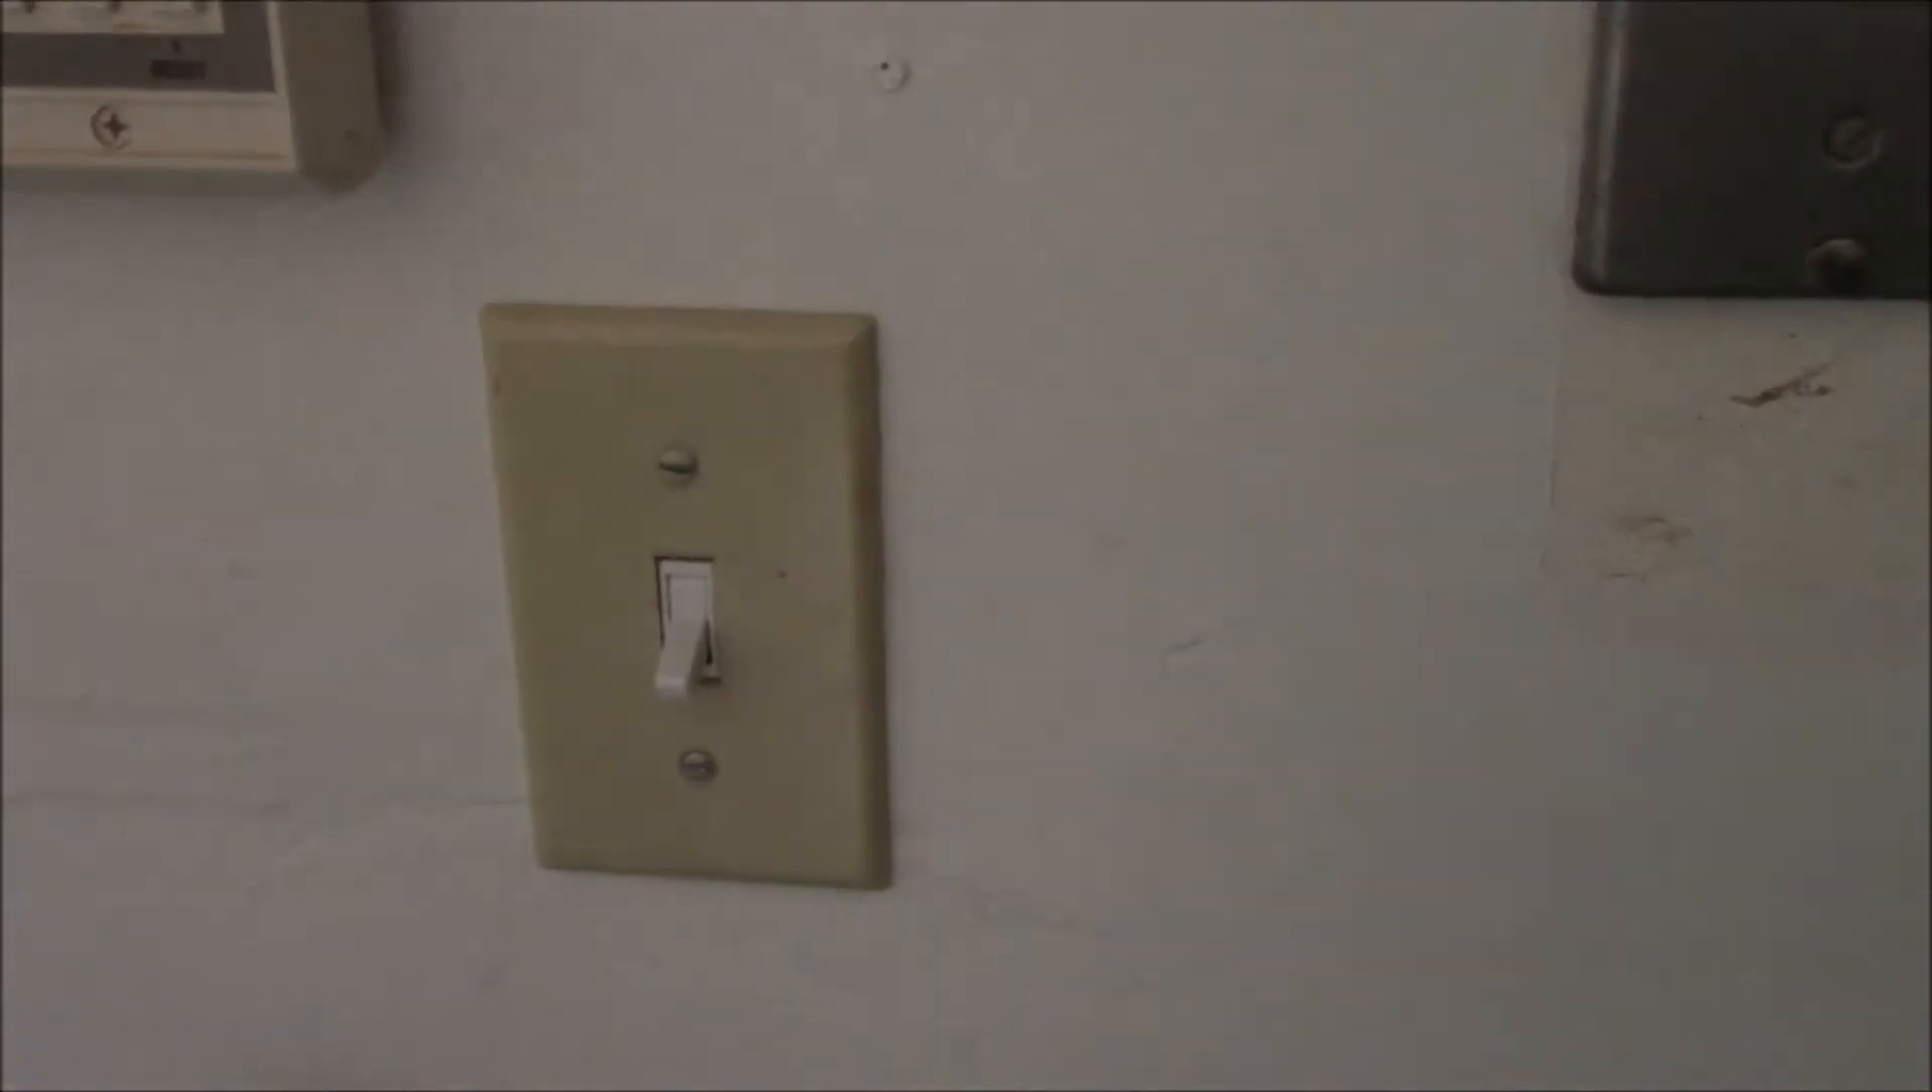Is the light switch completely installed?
Yes.